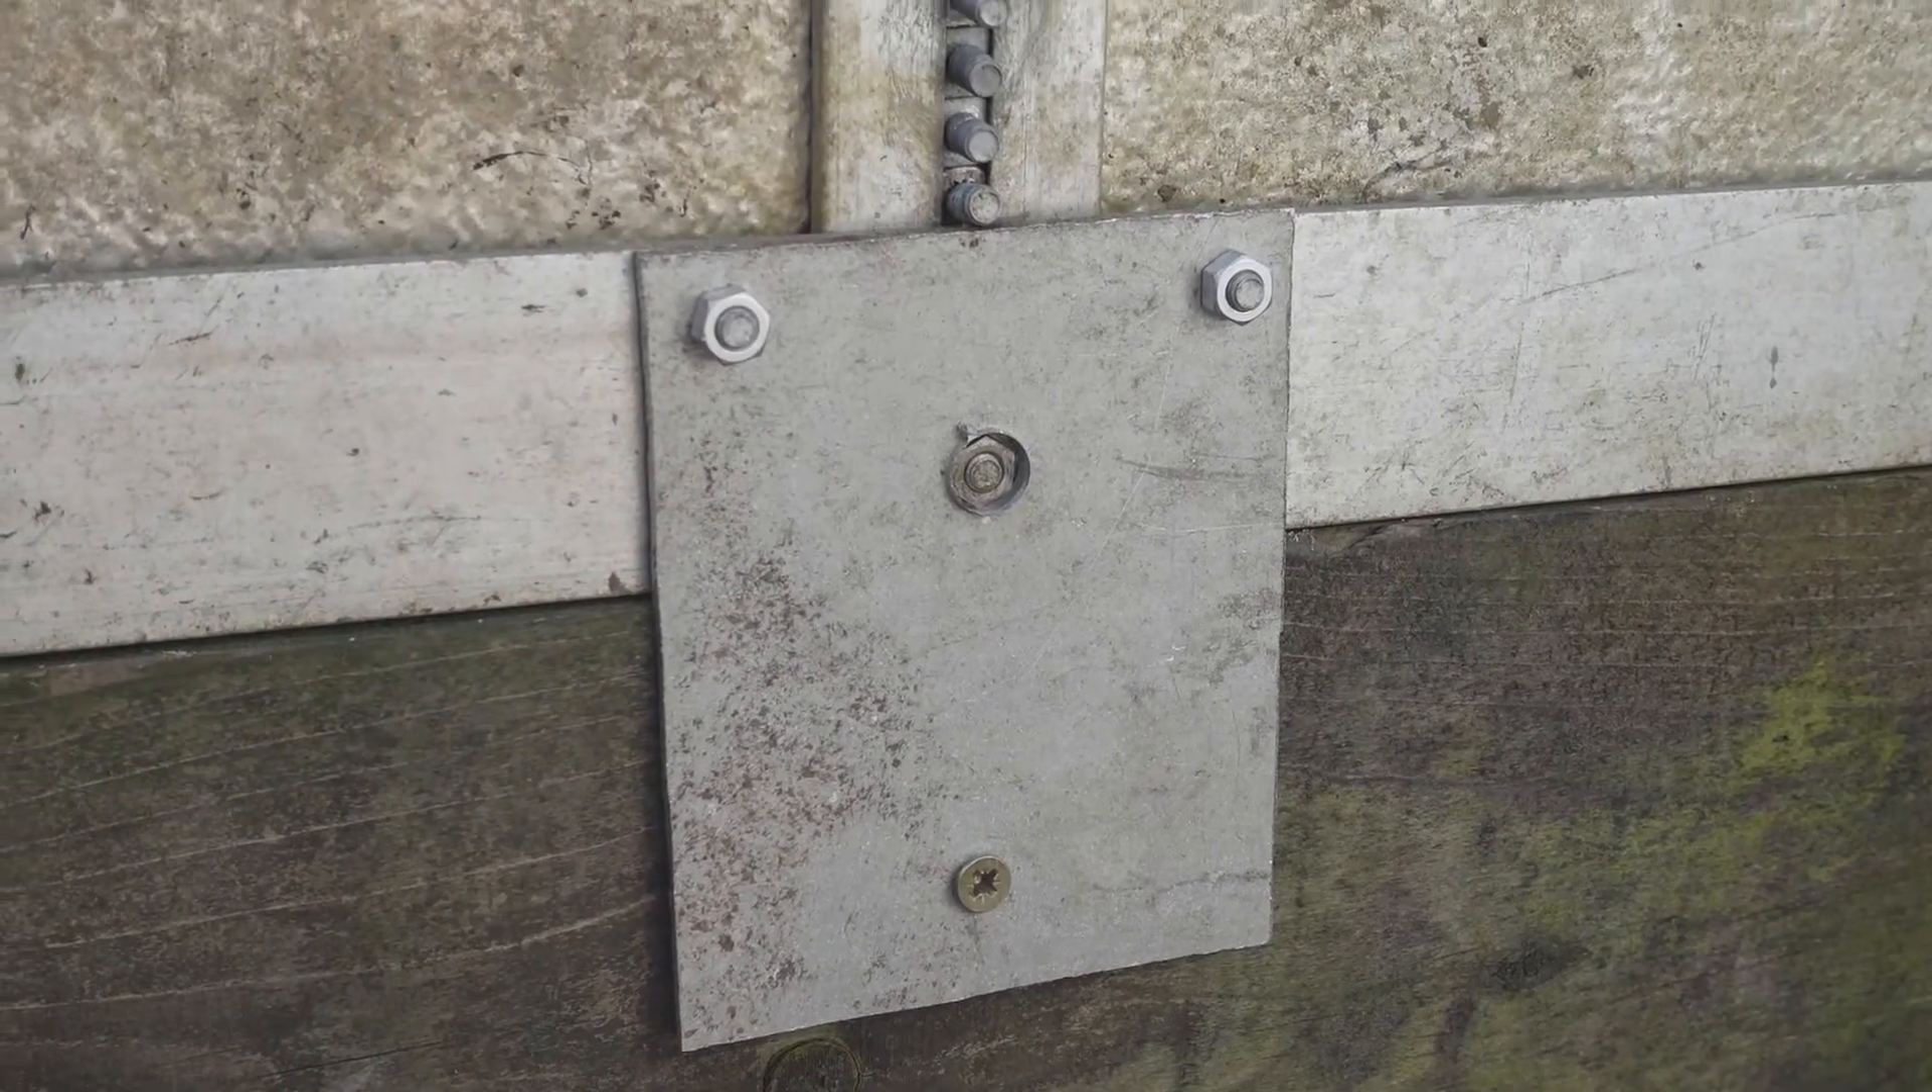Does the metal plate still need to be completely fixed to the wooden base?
No.